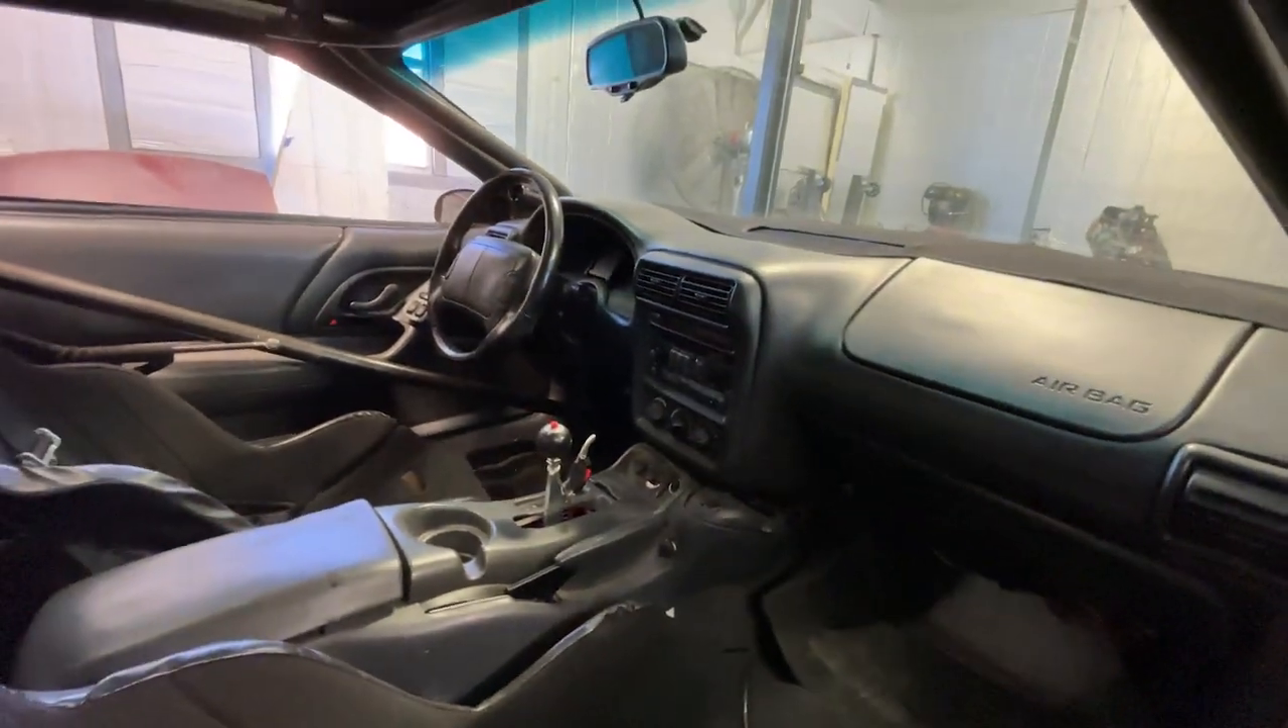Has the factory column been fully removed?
No.